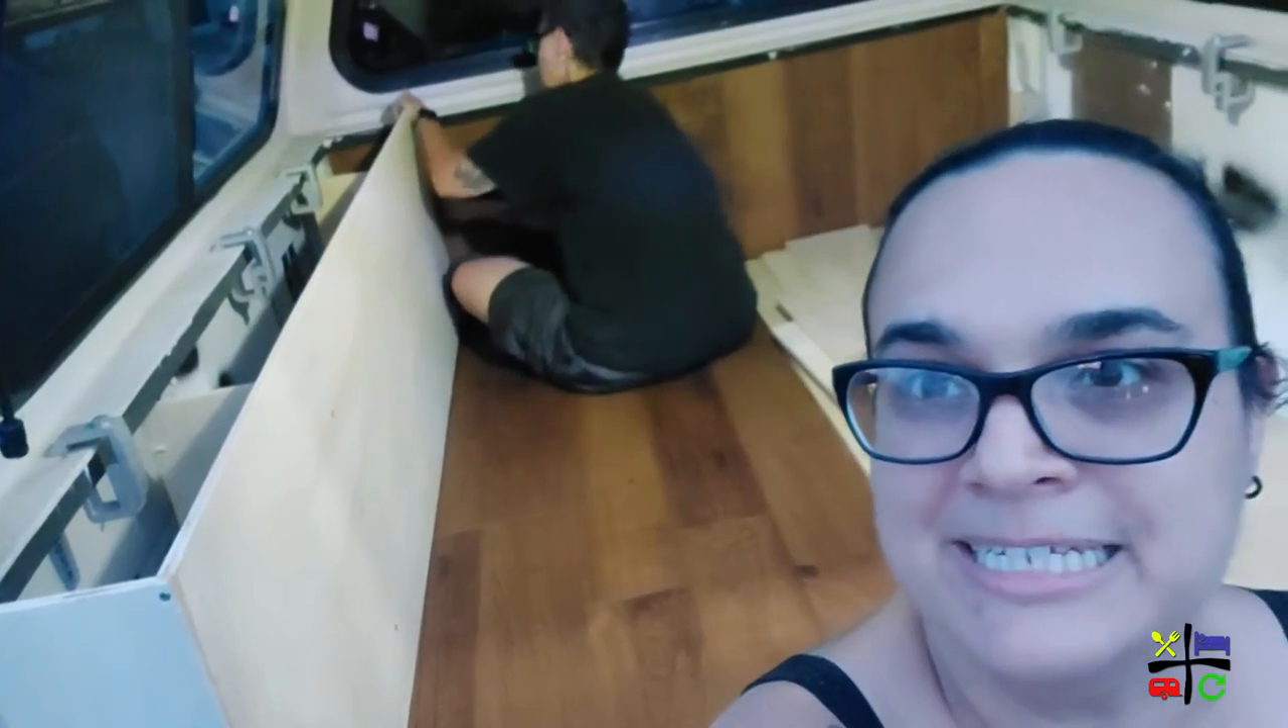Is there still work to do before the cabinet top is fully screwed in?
Yes.